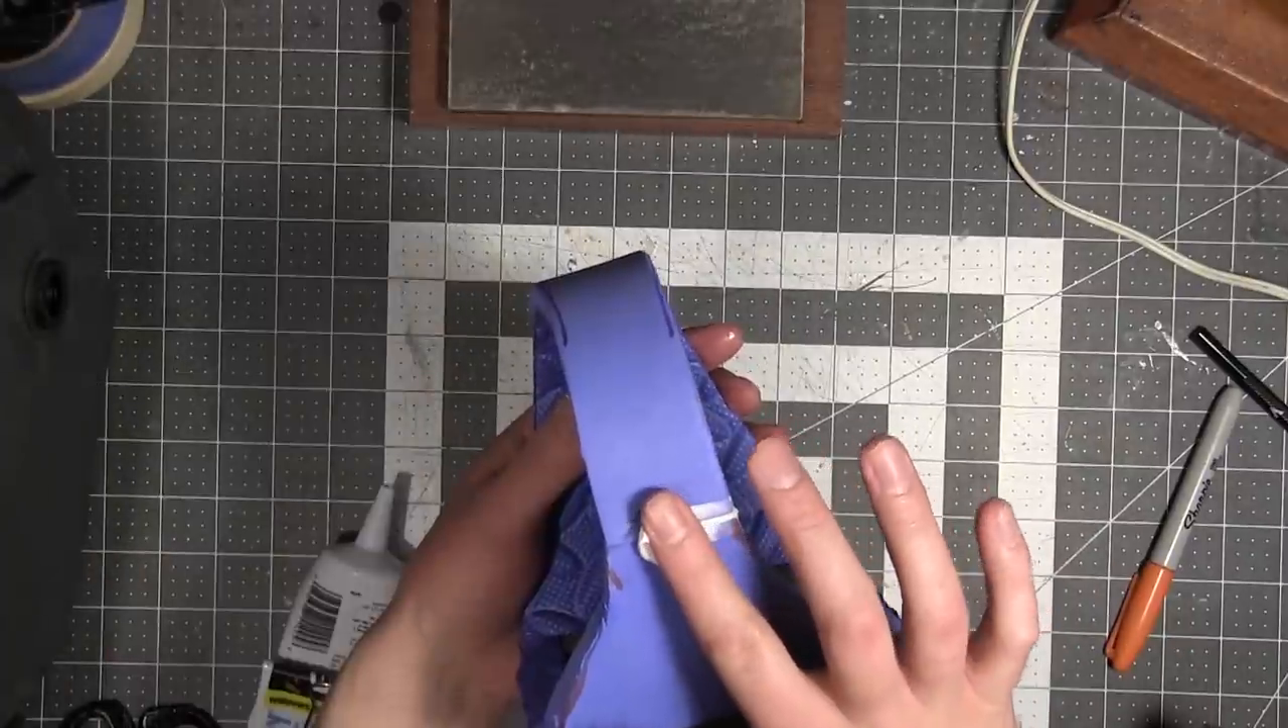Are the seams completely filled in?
No.